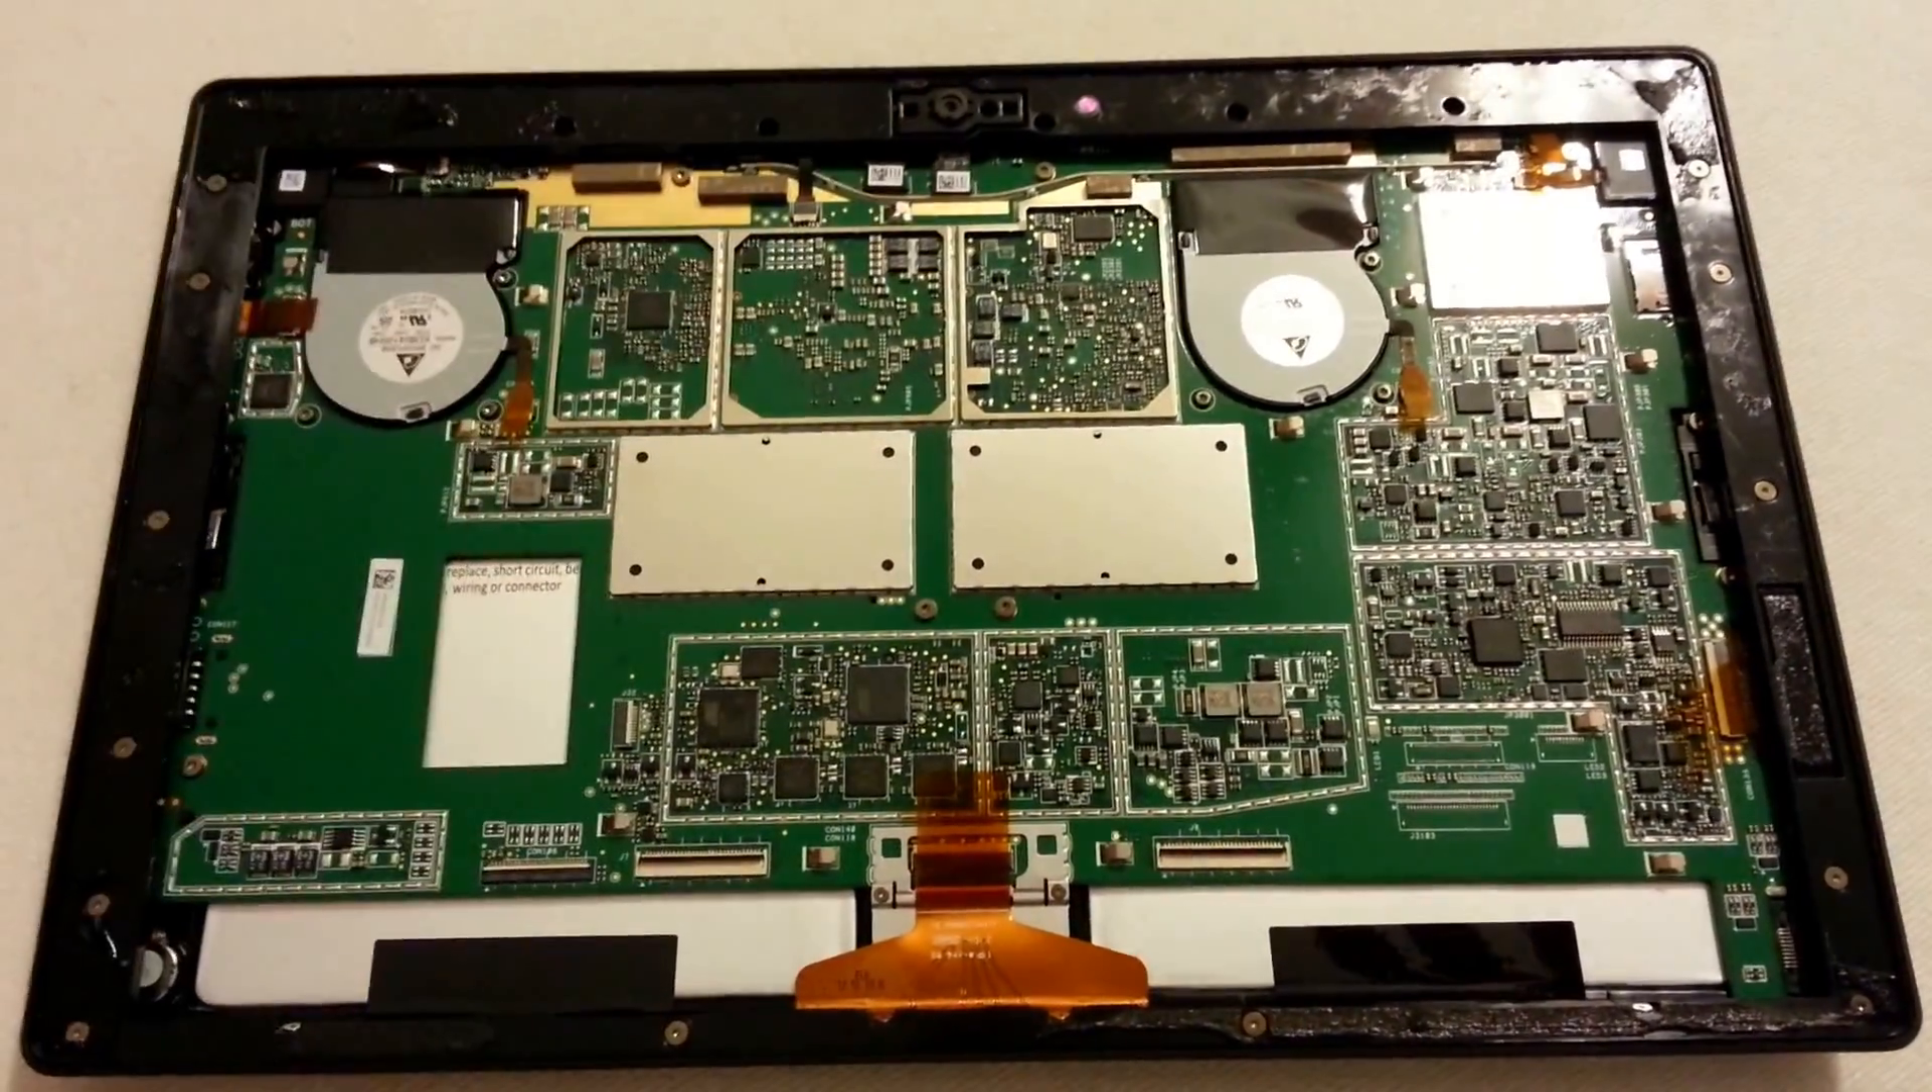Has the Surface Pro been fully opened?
Yes.